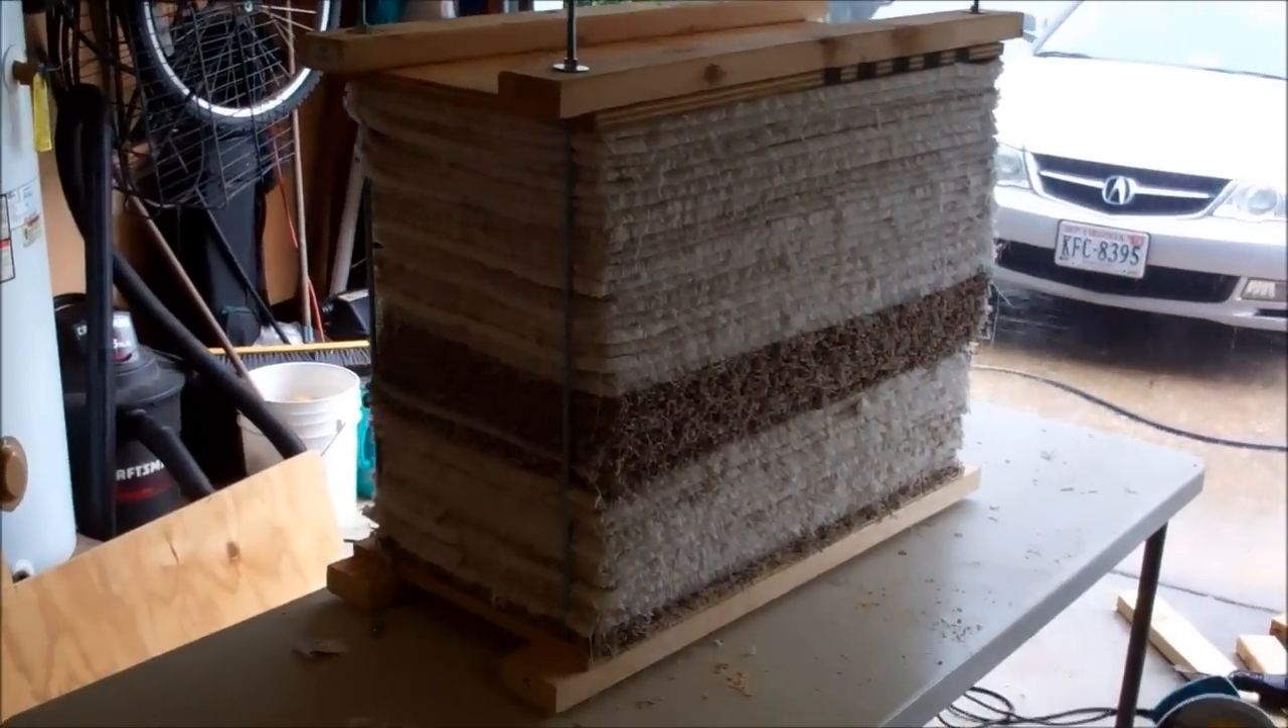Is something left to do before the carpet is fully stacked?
No.